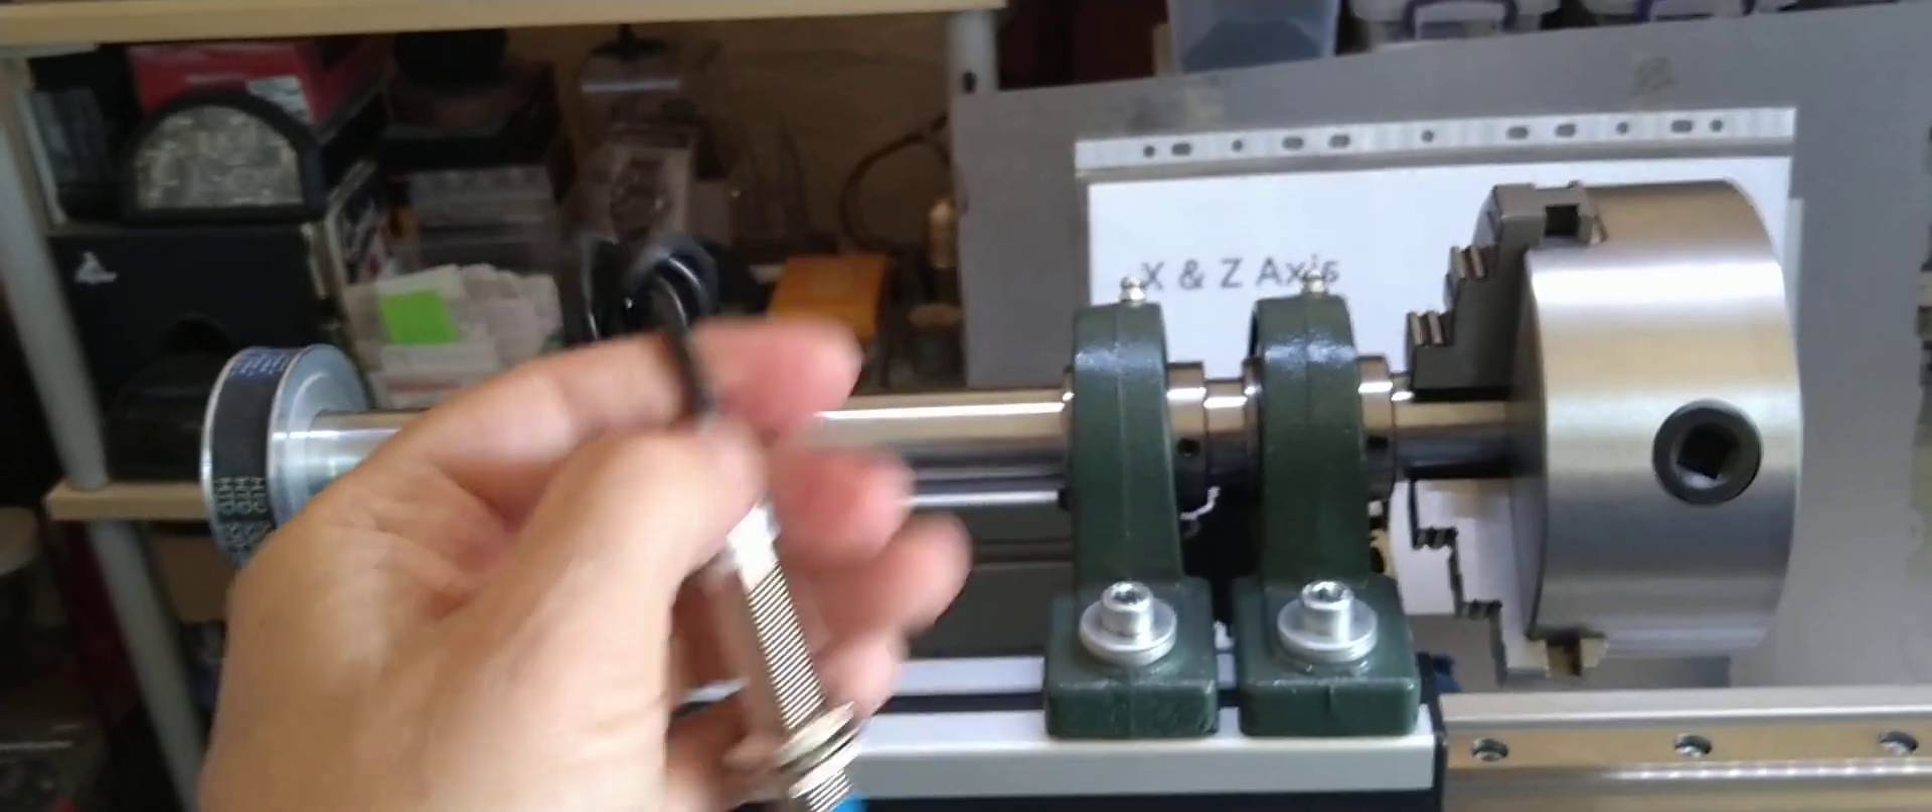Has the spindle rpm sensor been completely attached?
No.